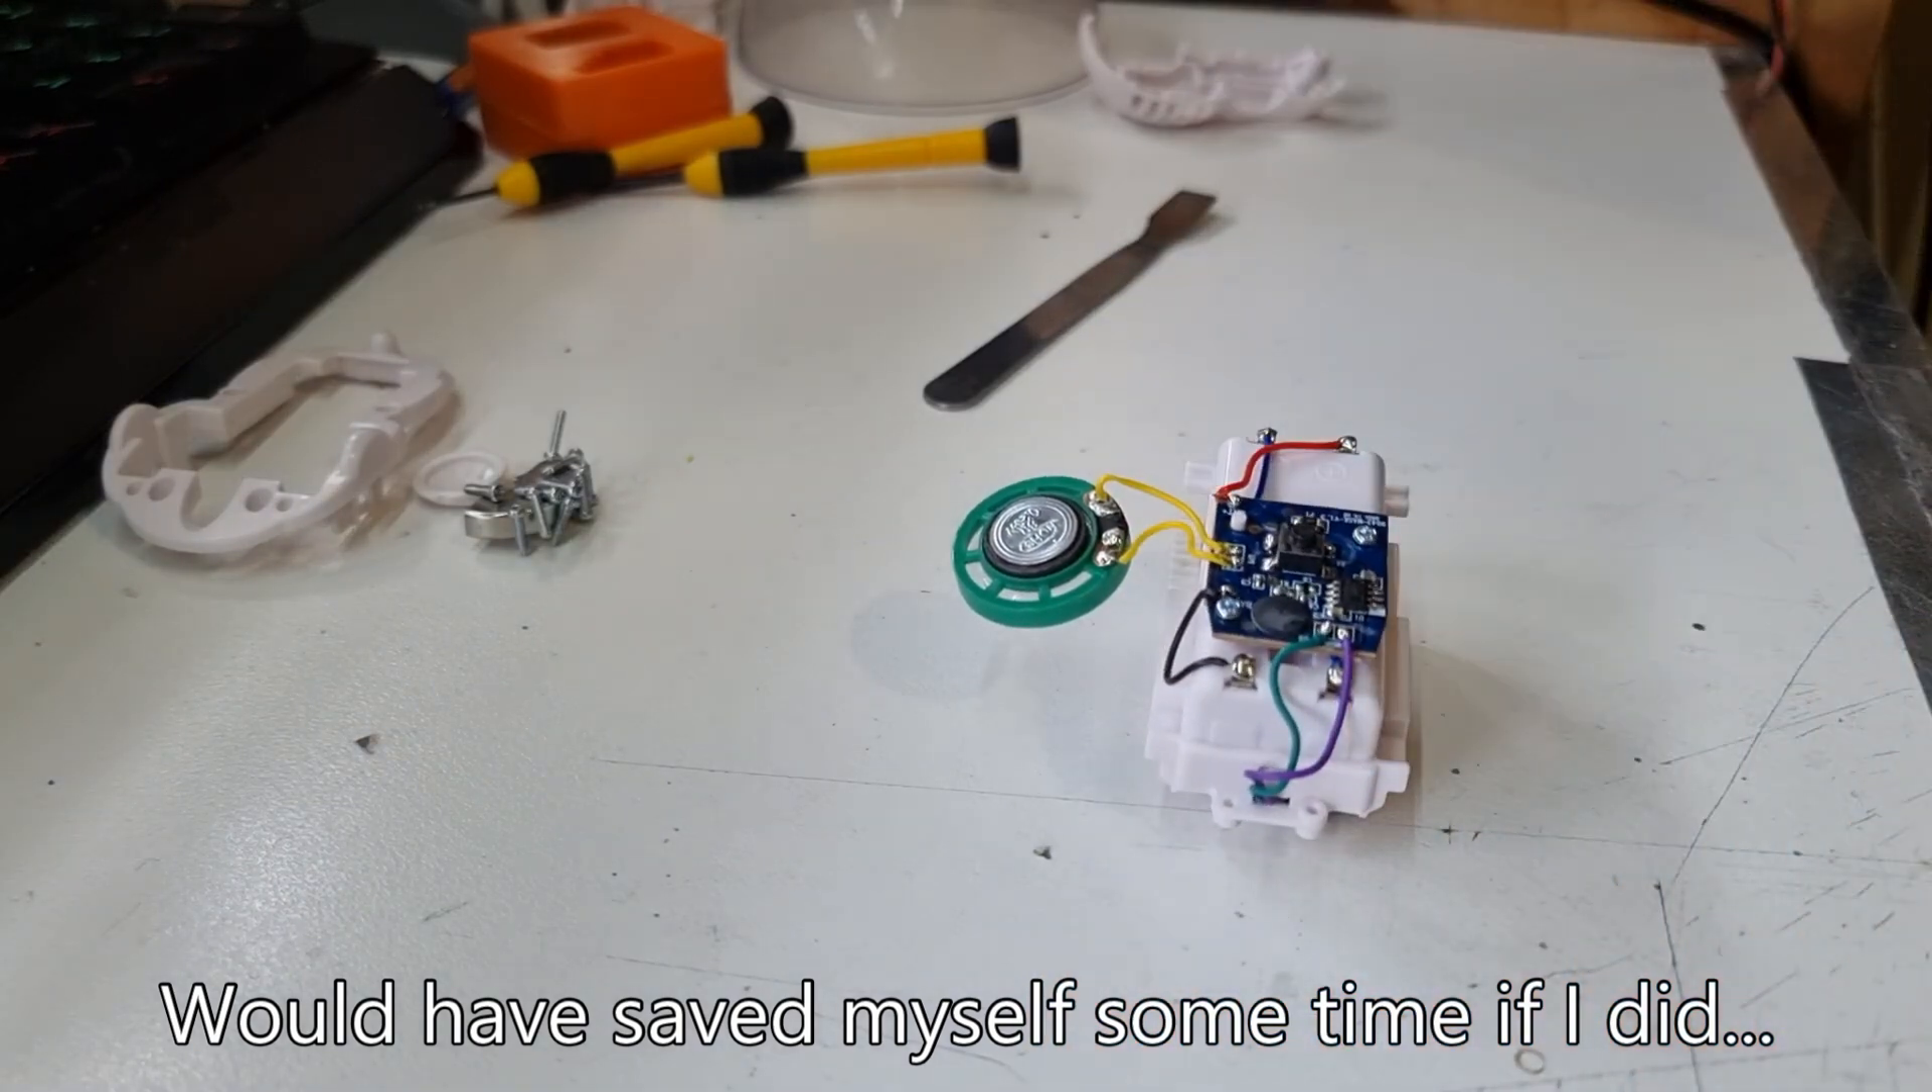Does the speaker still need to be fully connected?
No.